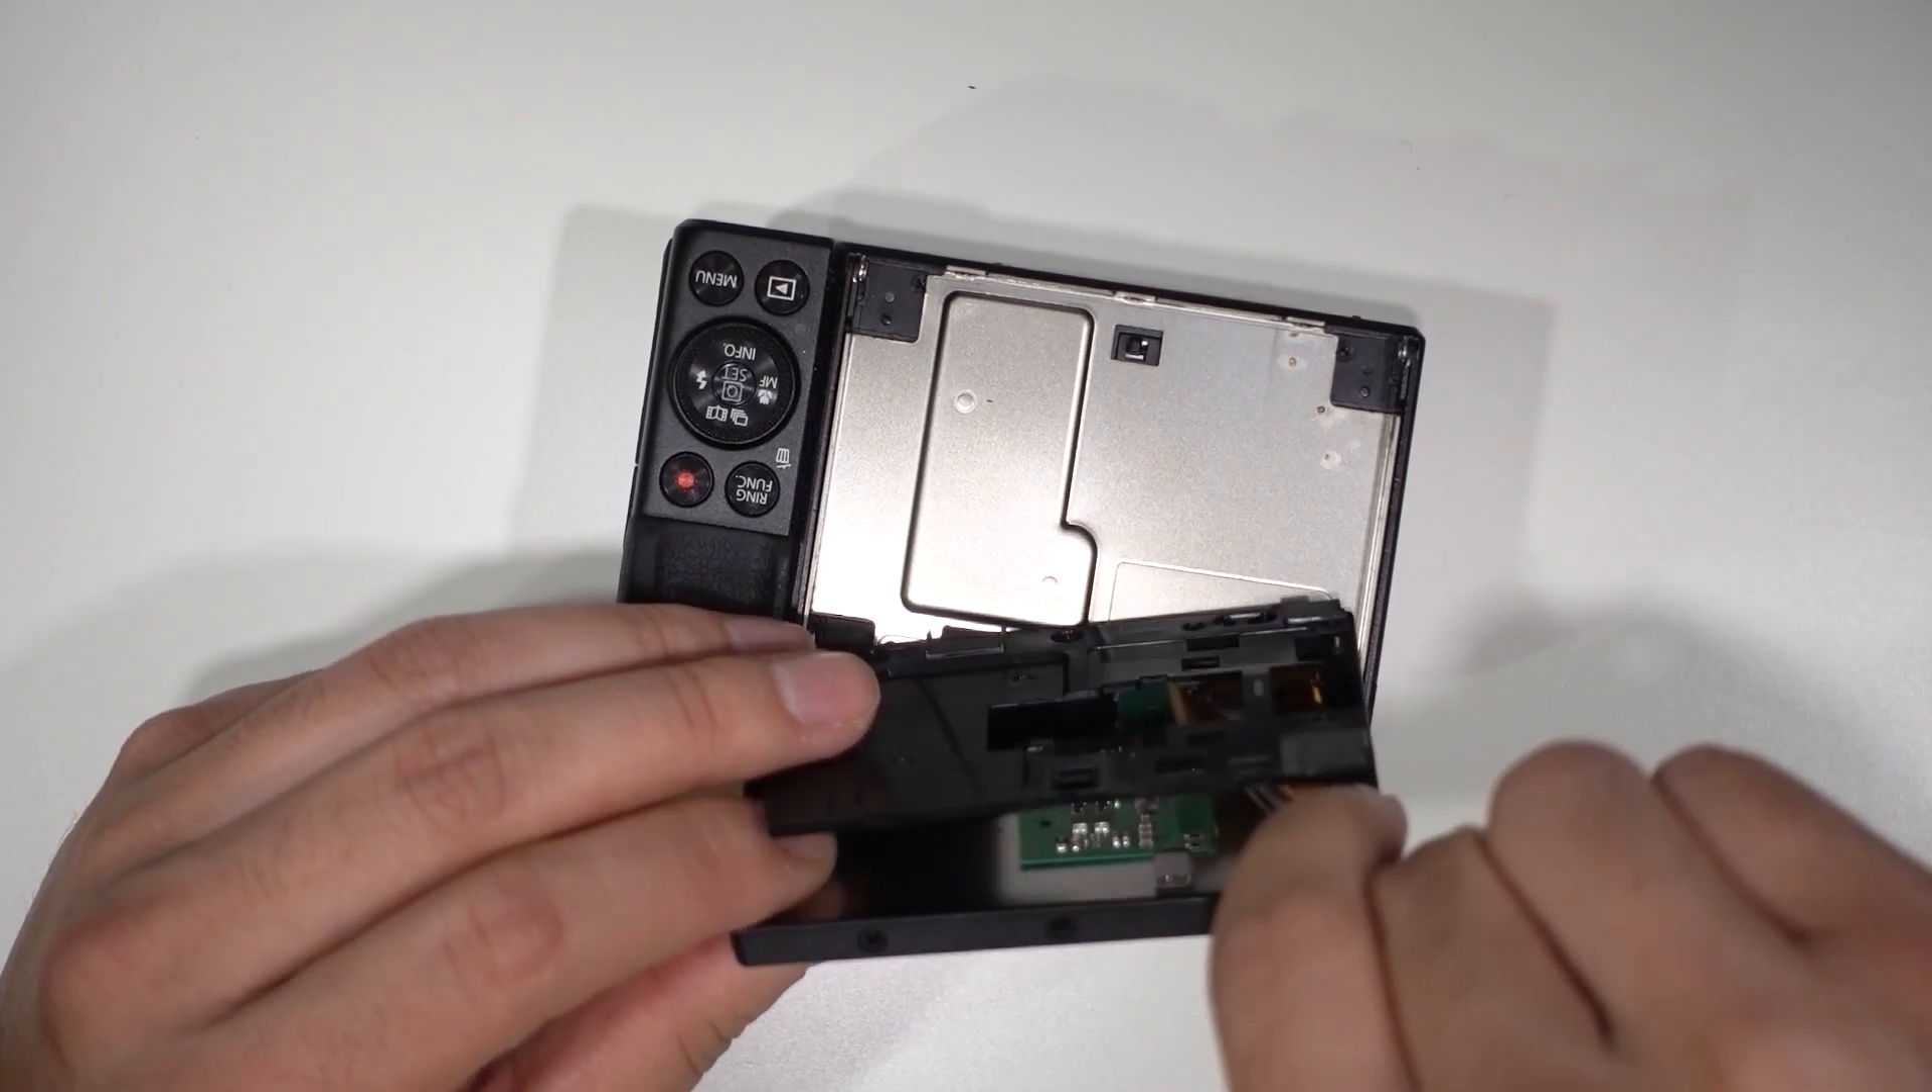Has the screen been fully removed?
No.